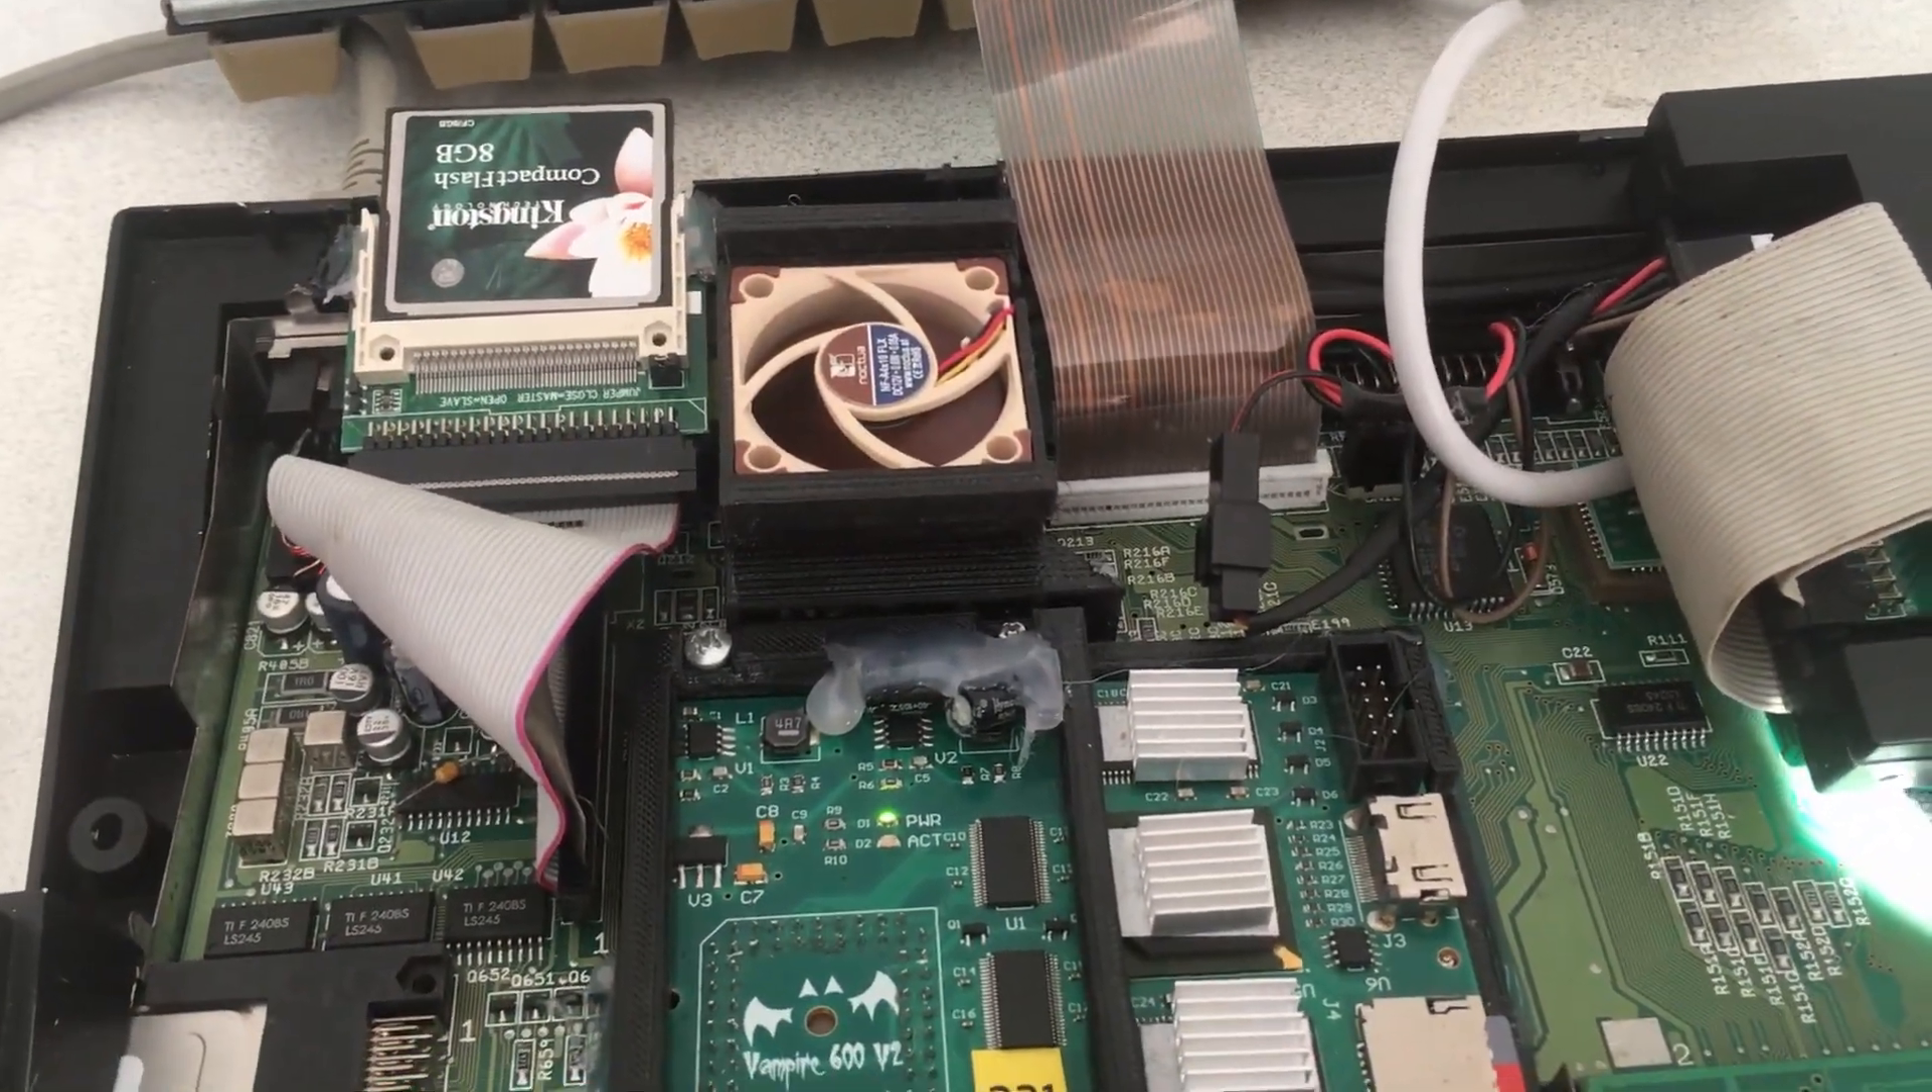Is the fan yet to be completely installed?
No.